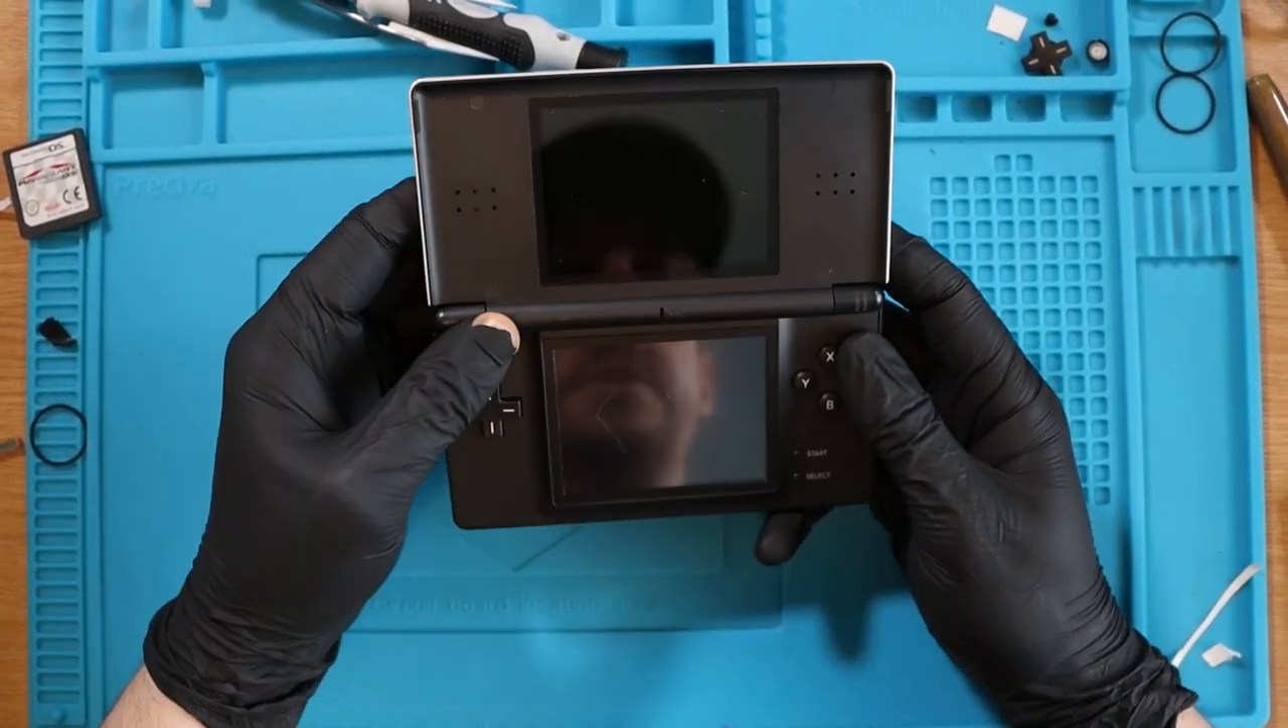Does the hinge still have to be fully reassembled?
No.